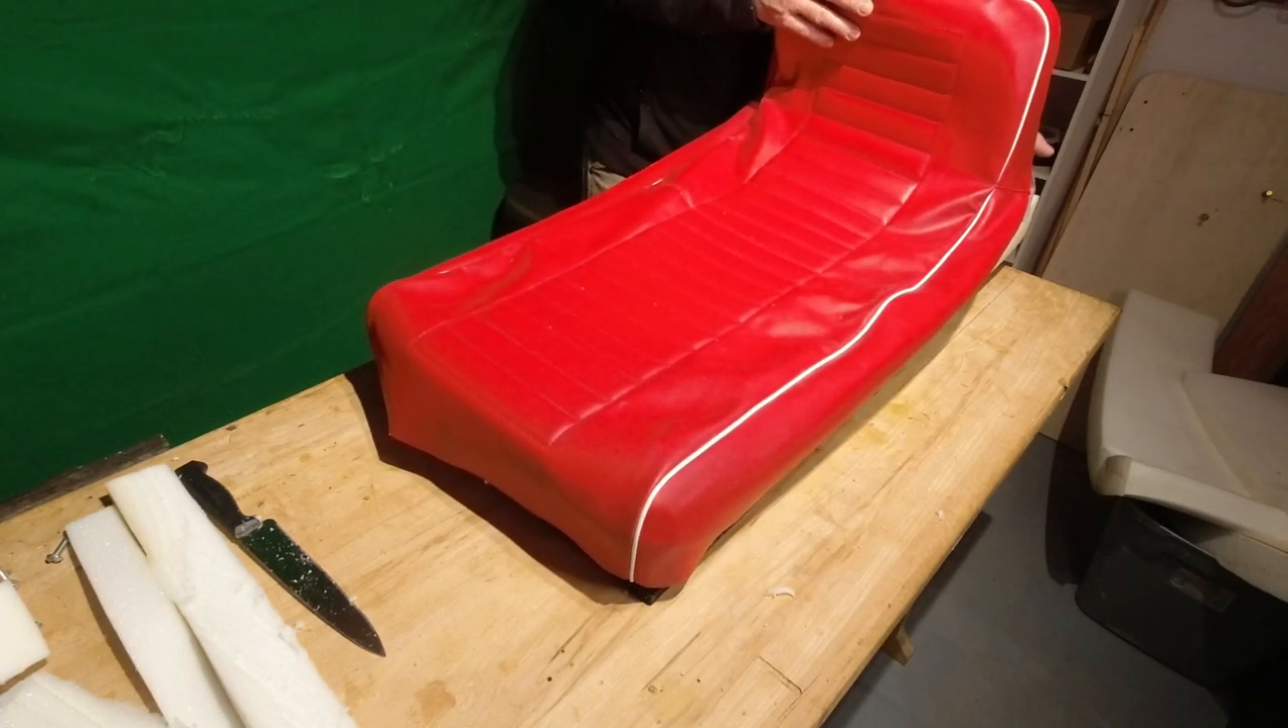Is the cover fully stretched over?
No.